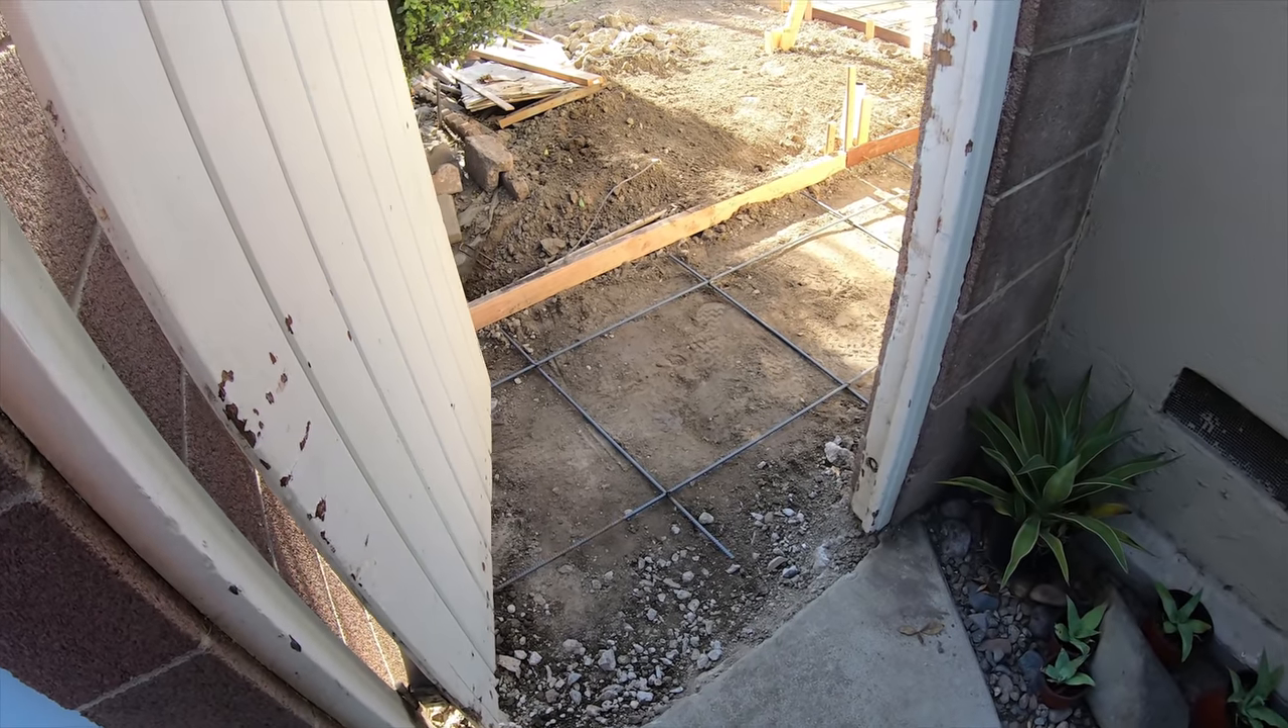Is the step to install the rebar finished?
Yes.